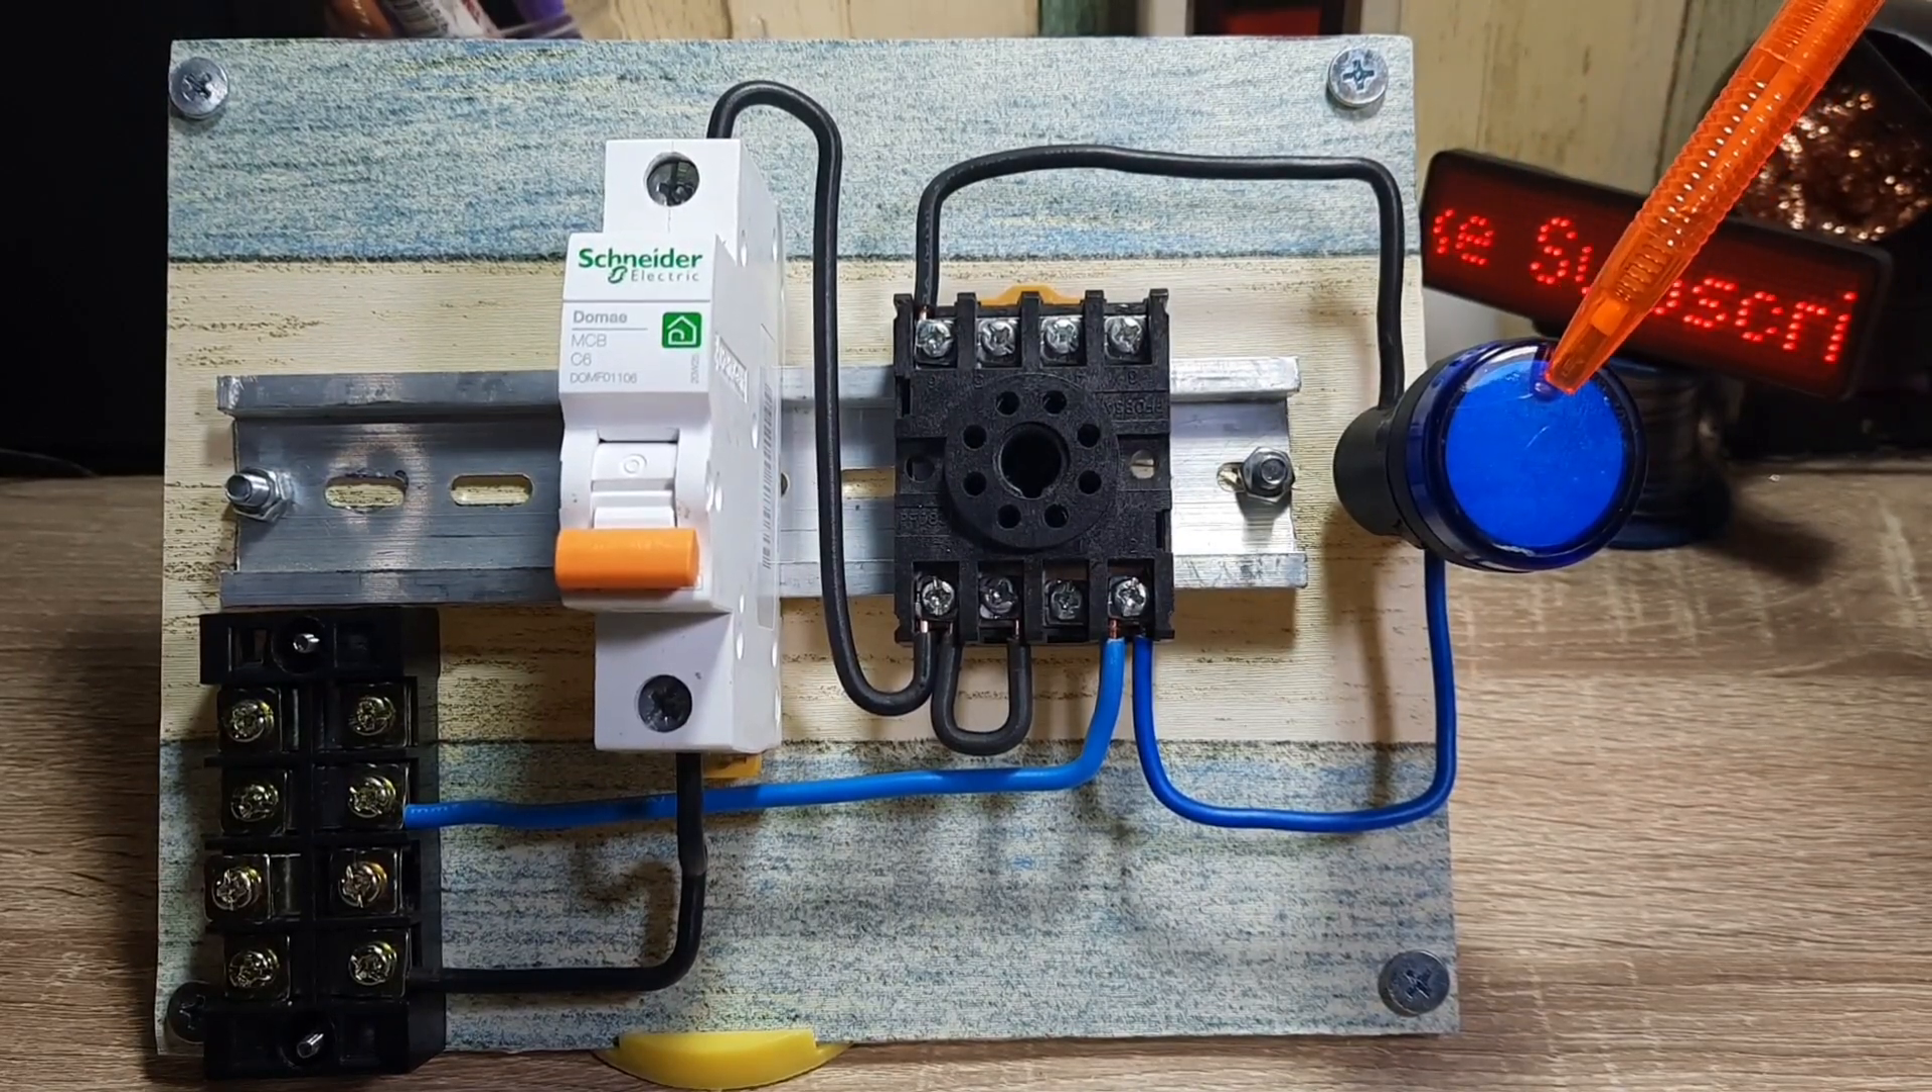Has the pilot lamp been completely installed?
Yes.